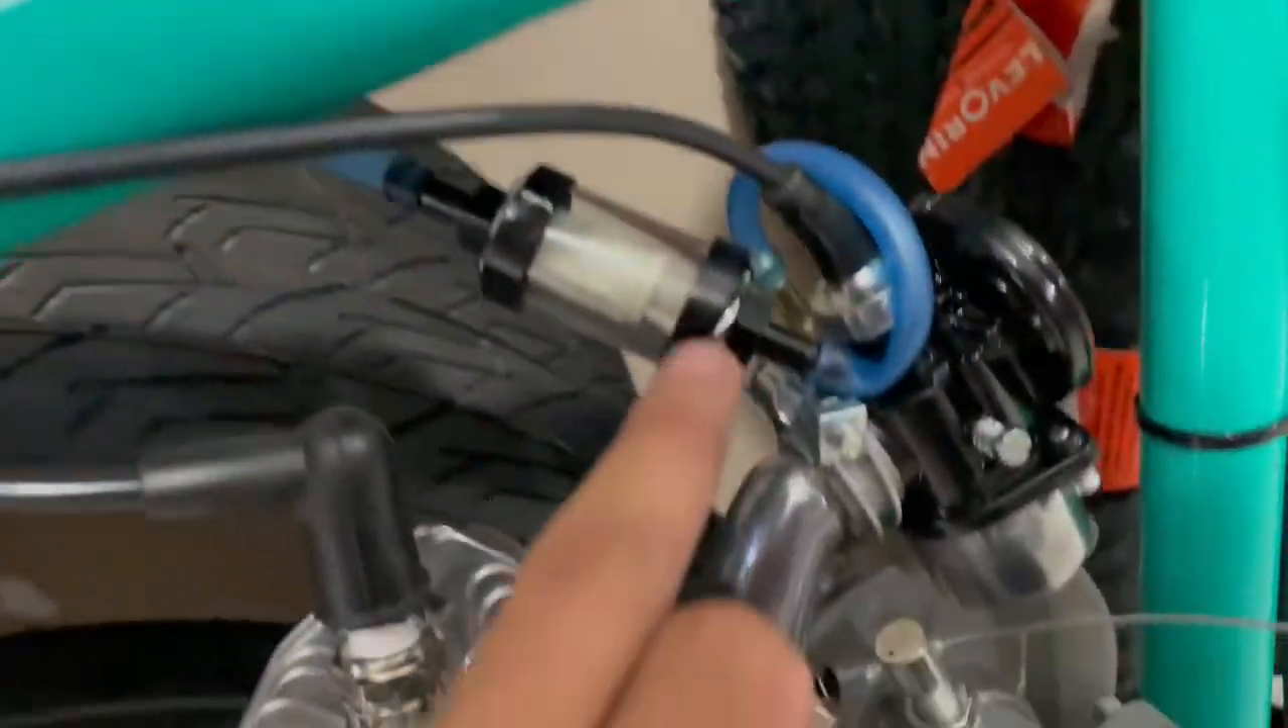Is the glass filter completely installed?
Yes.